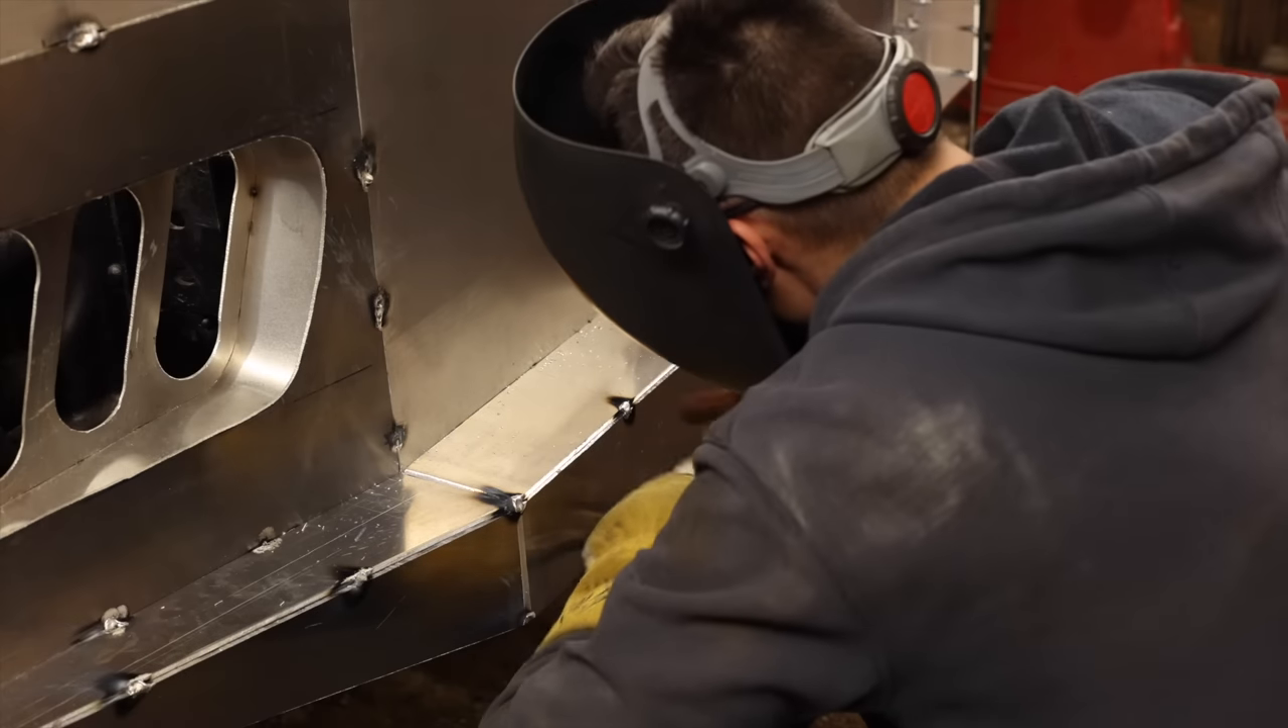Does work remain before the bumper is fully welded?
Yes.